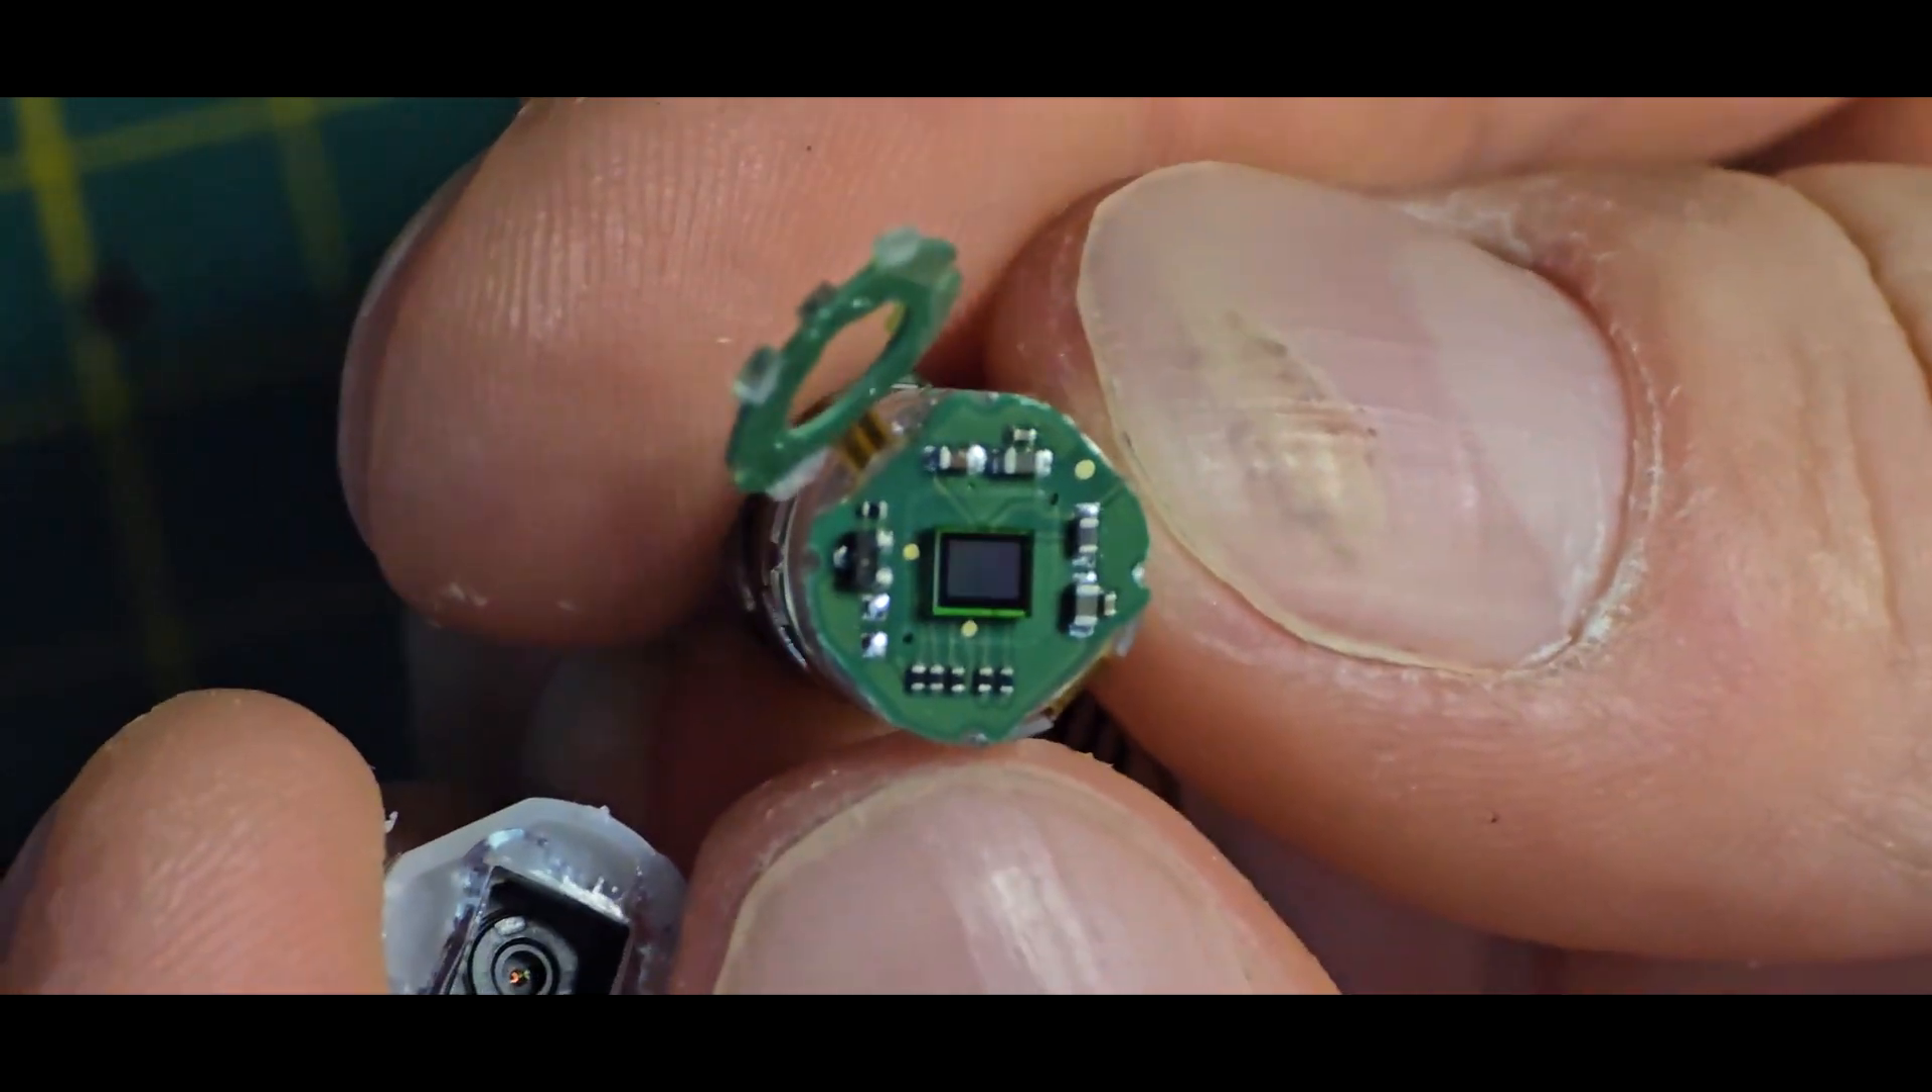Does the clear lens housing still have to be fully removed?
No.